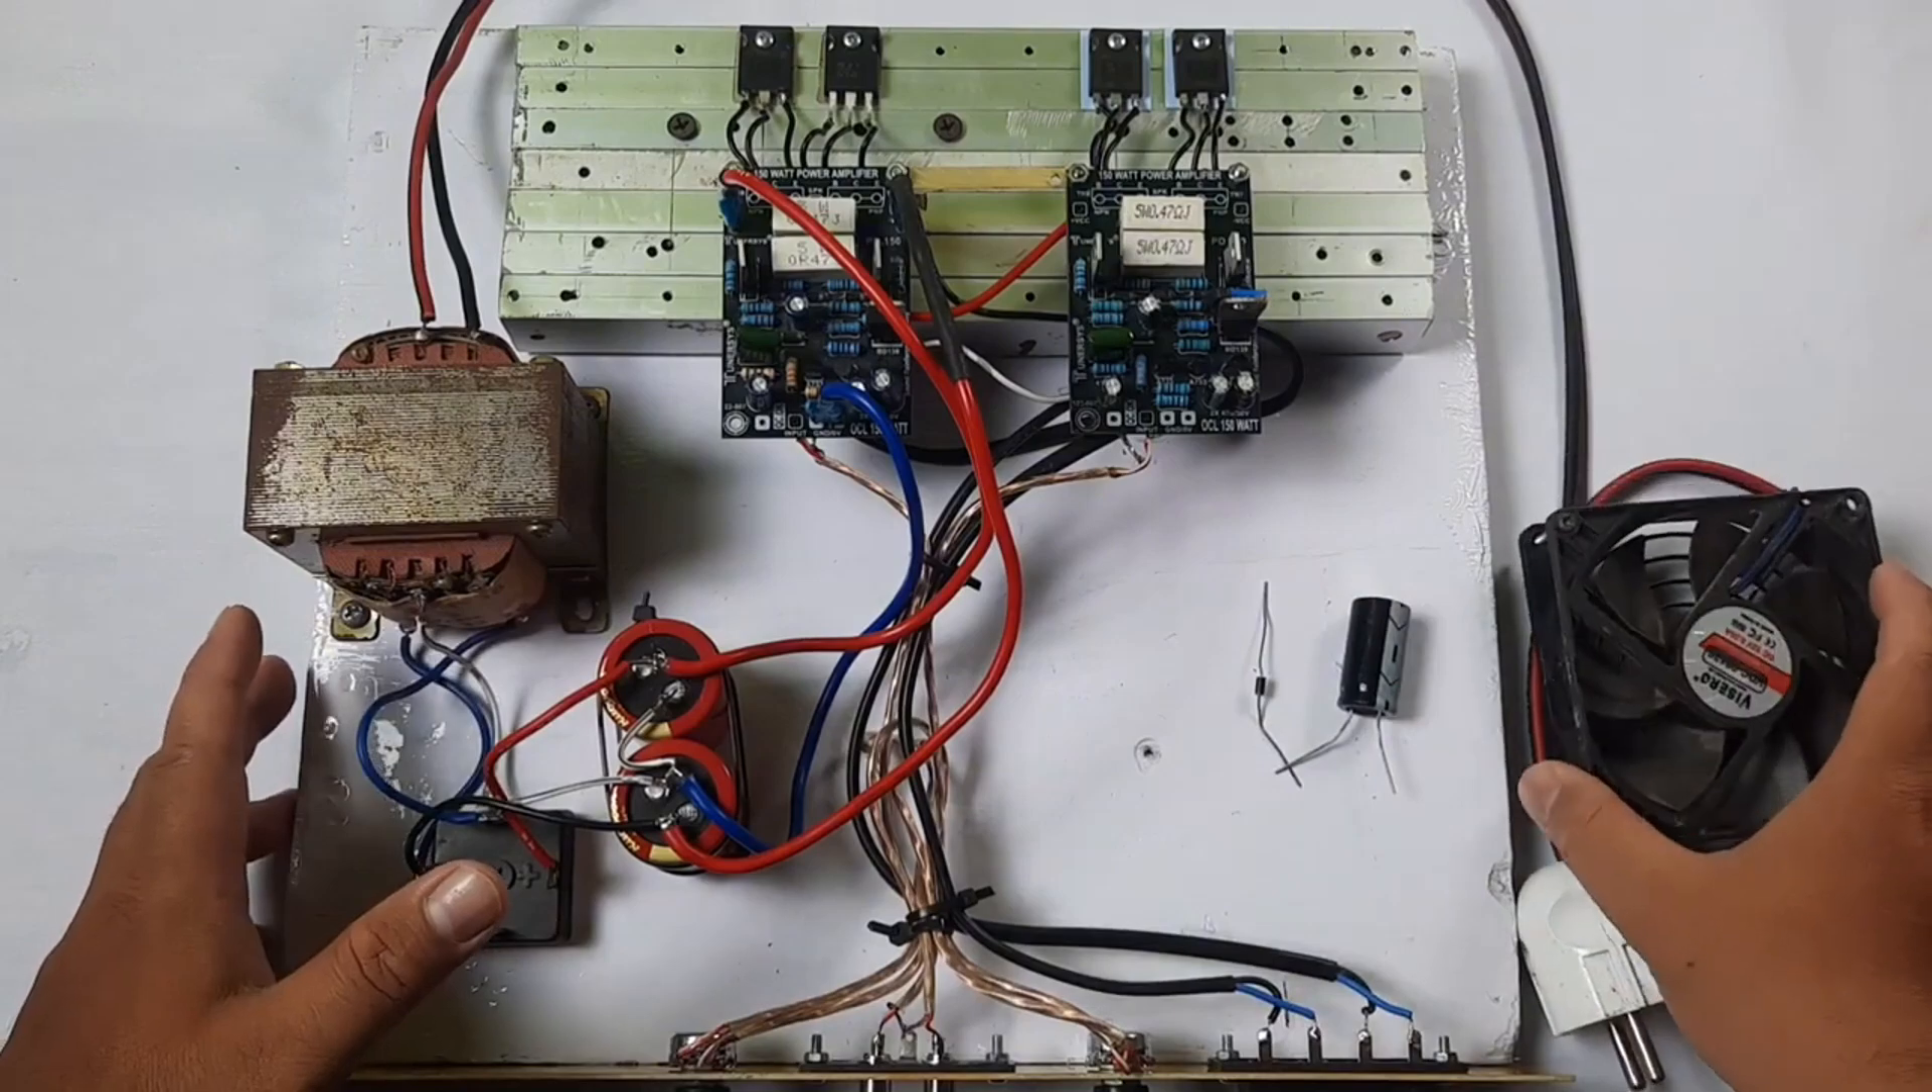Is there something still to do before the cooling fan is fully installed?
Yes.